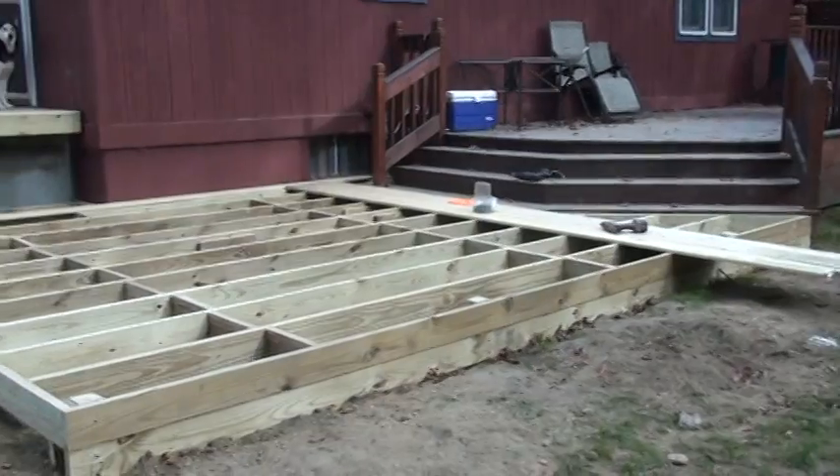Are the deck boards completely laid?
No.